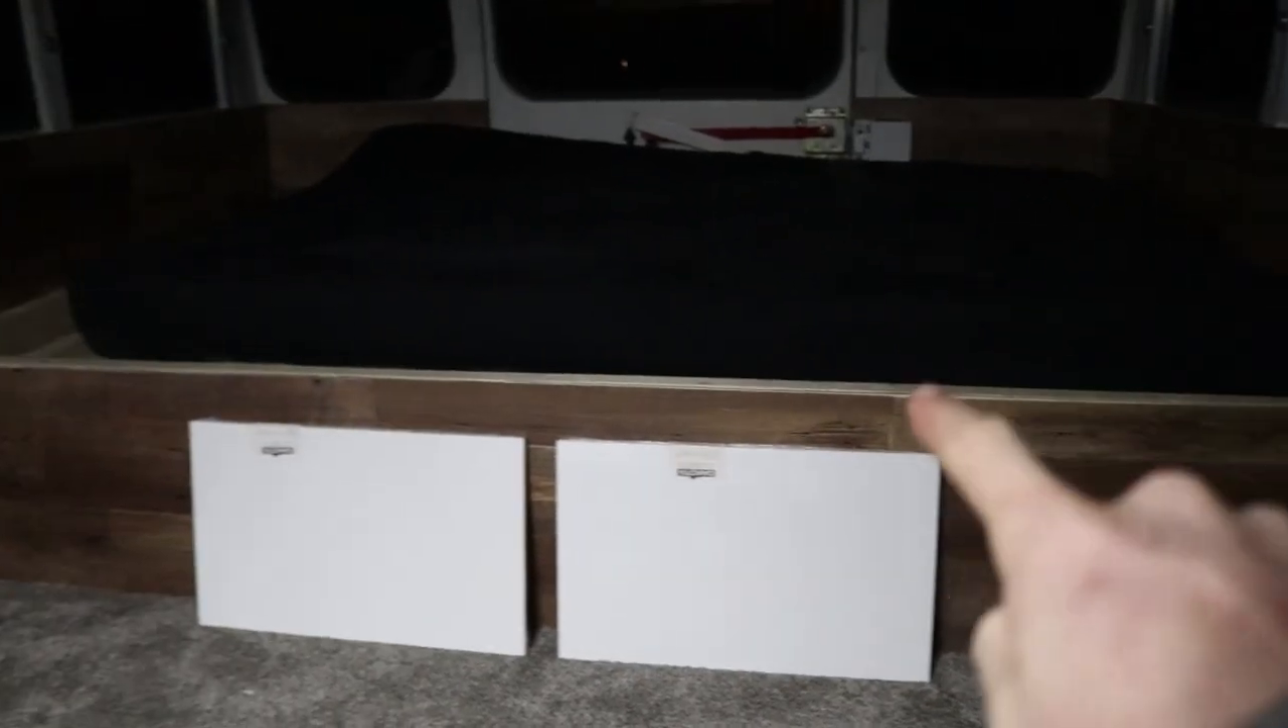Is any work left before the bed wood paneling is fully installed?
No.